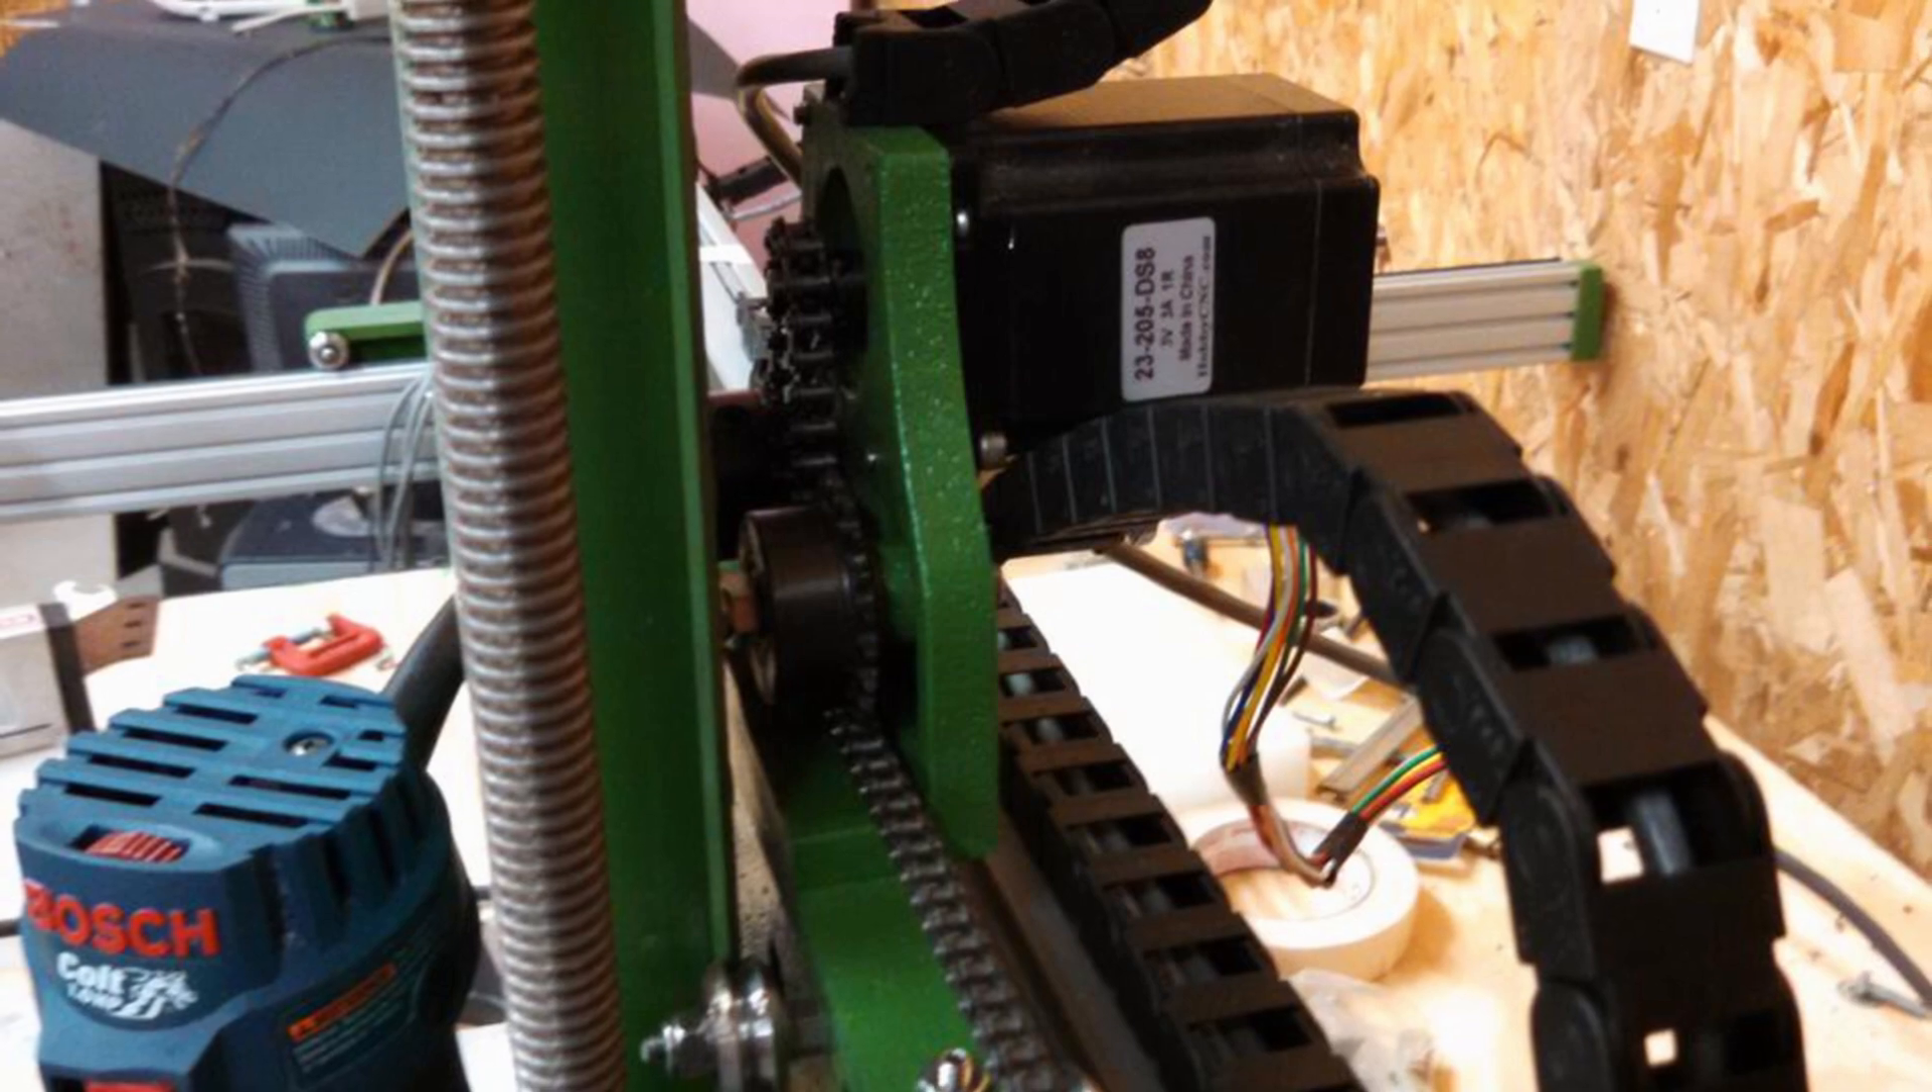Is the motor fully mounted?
Yes.